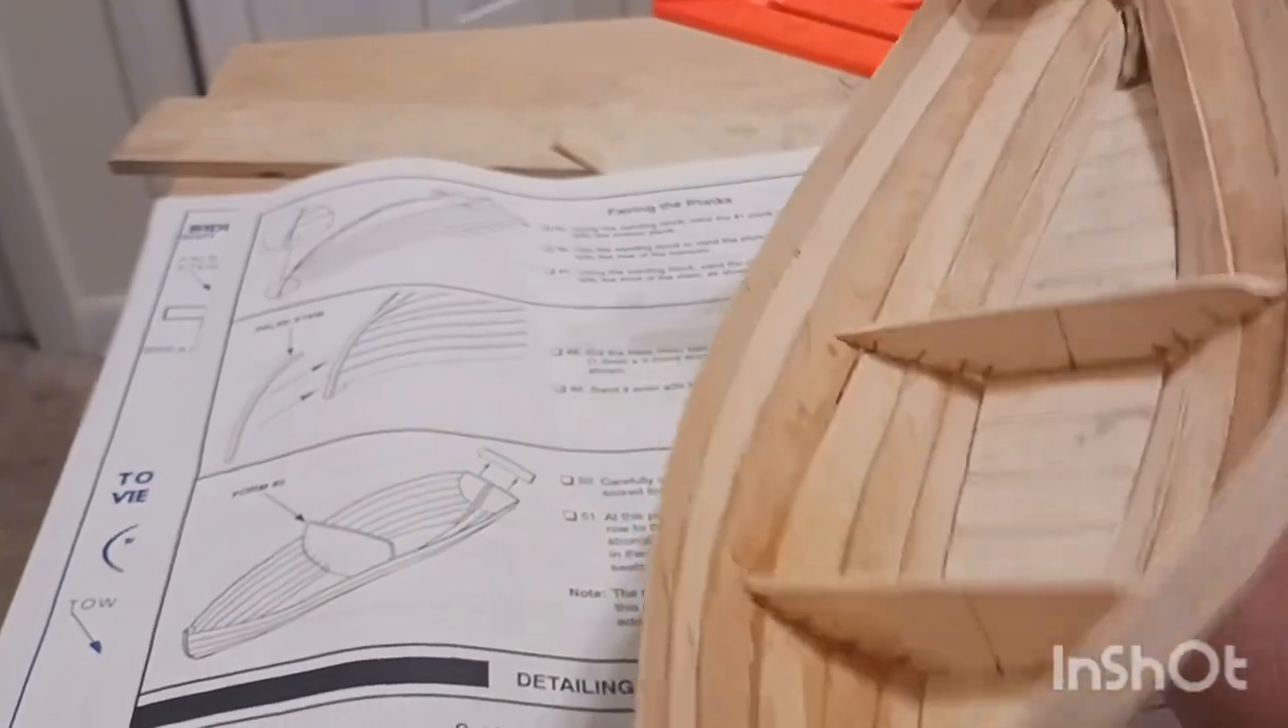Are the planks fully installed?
Yes.